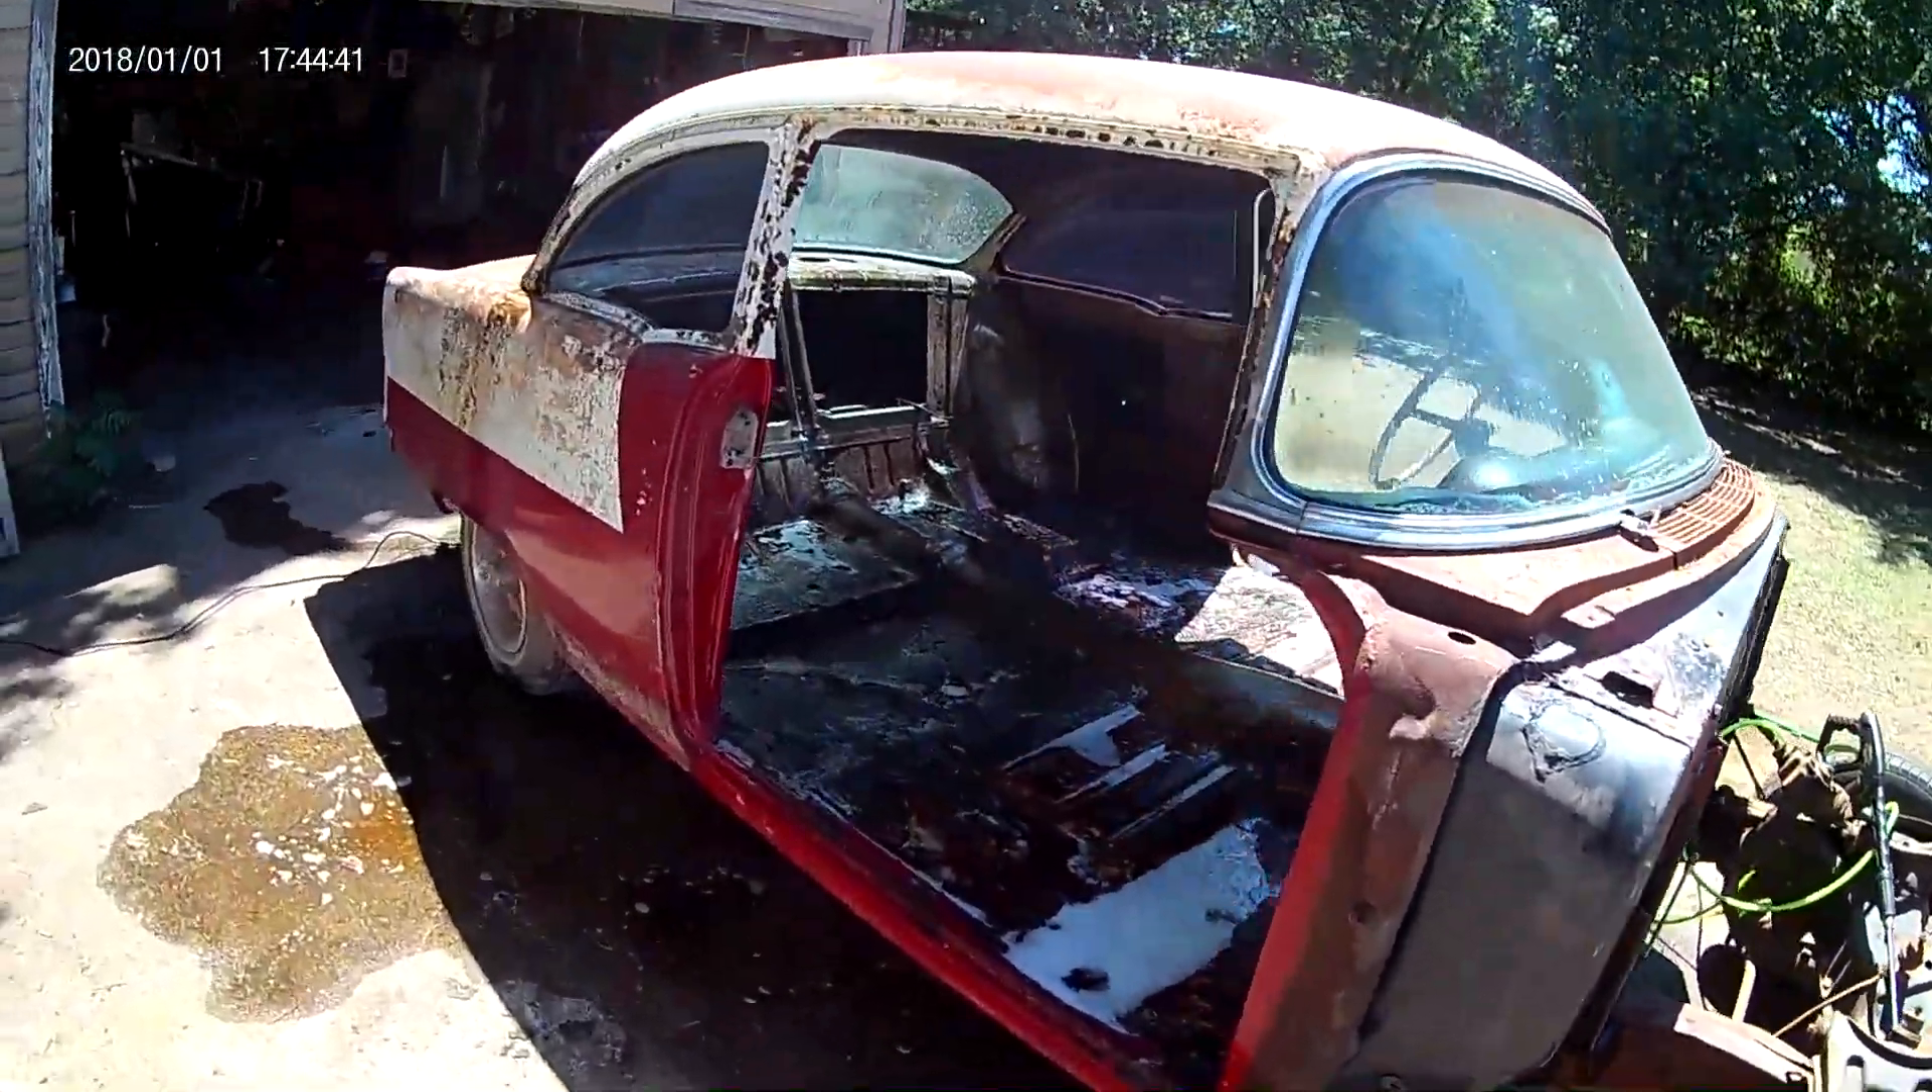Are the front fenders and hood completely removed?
Yes.